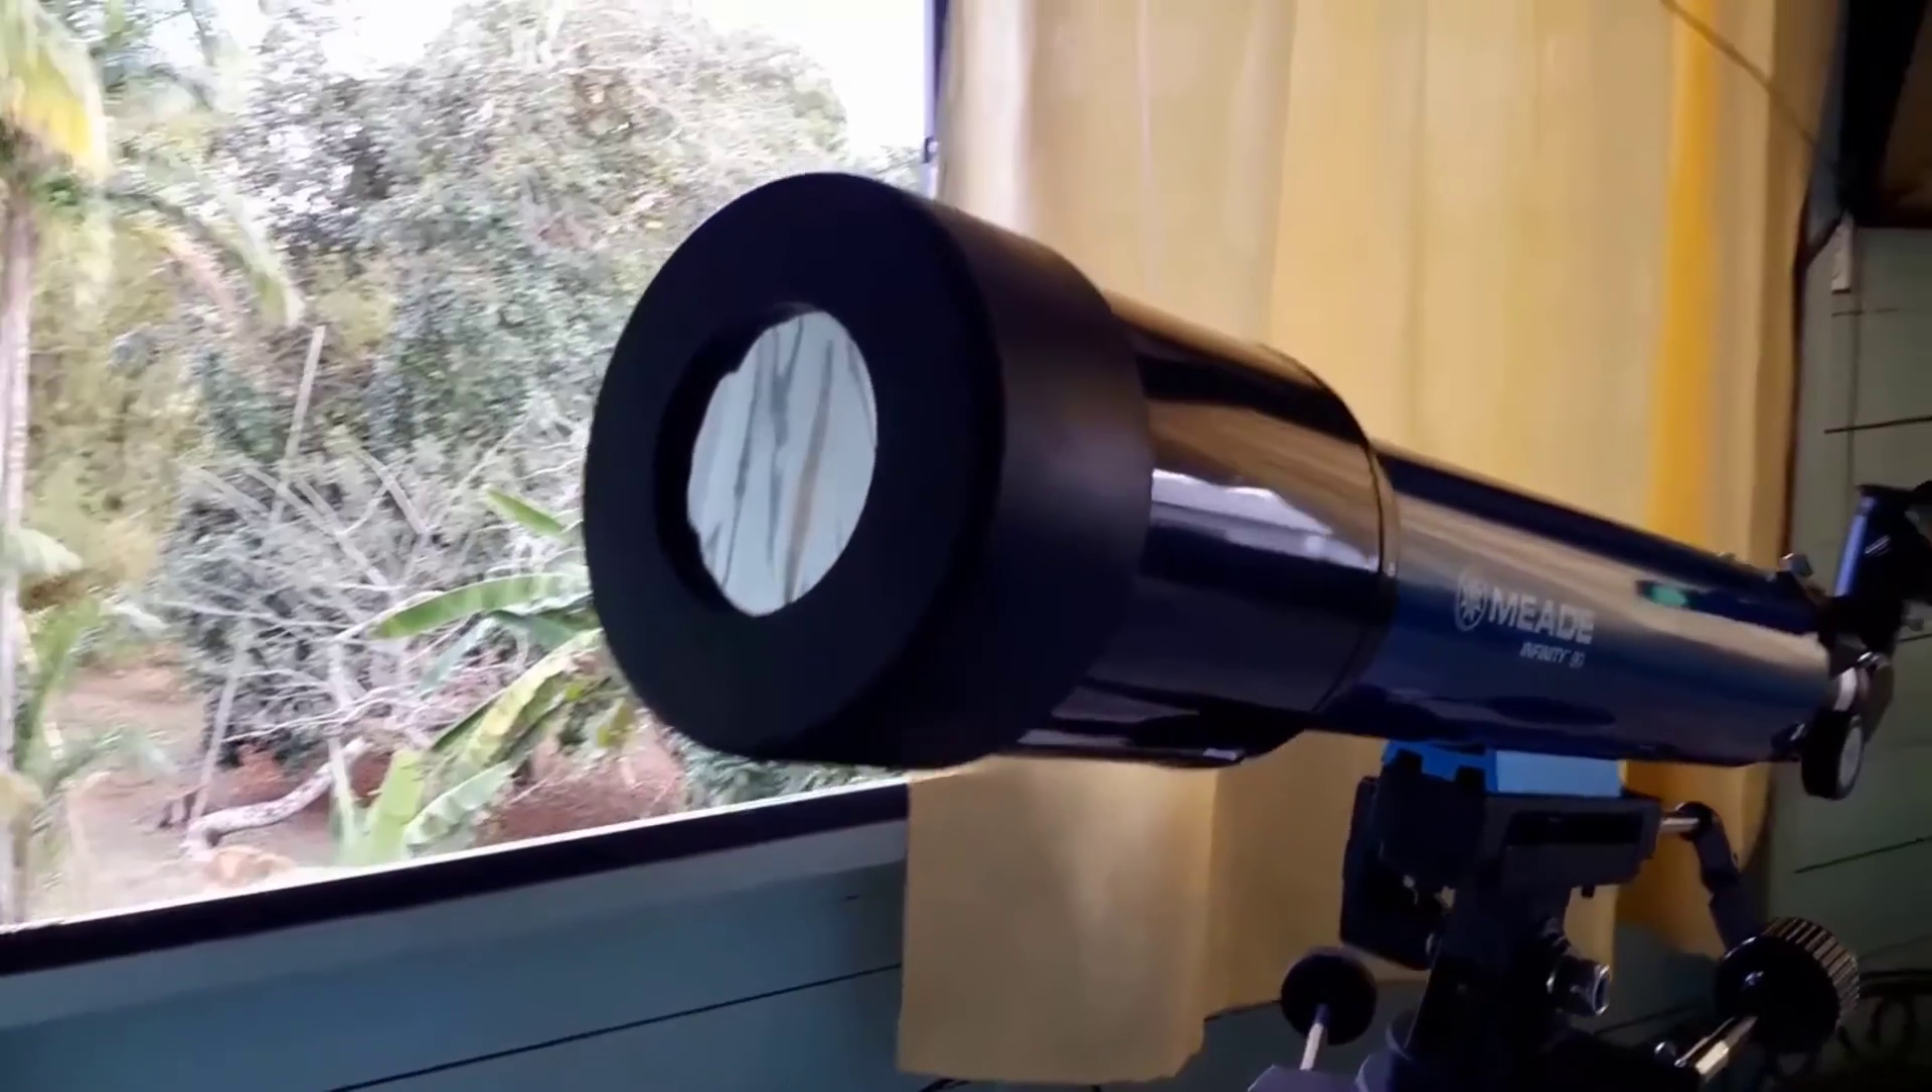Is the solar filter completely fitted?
Yes.